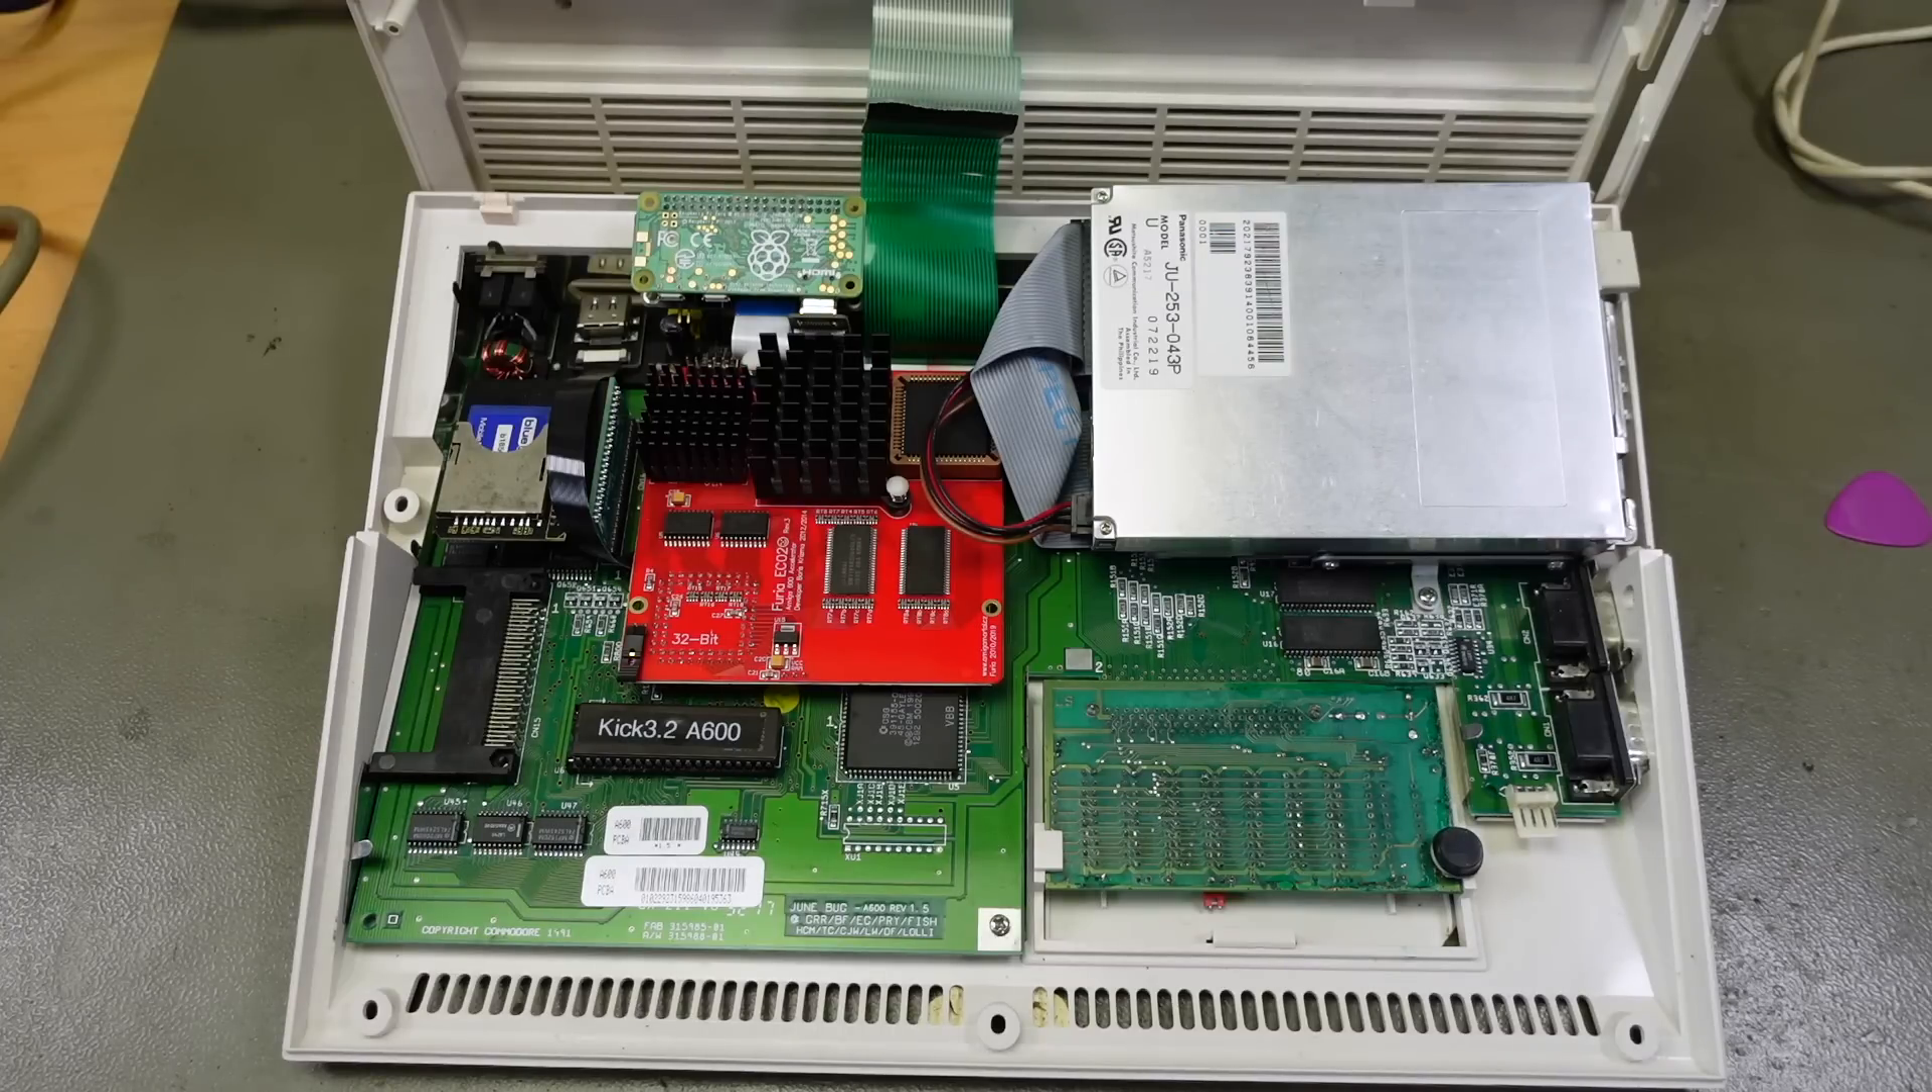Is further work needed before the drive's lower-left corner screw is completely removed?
Yes.